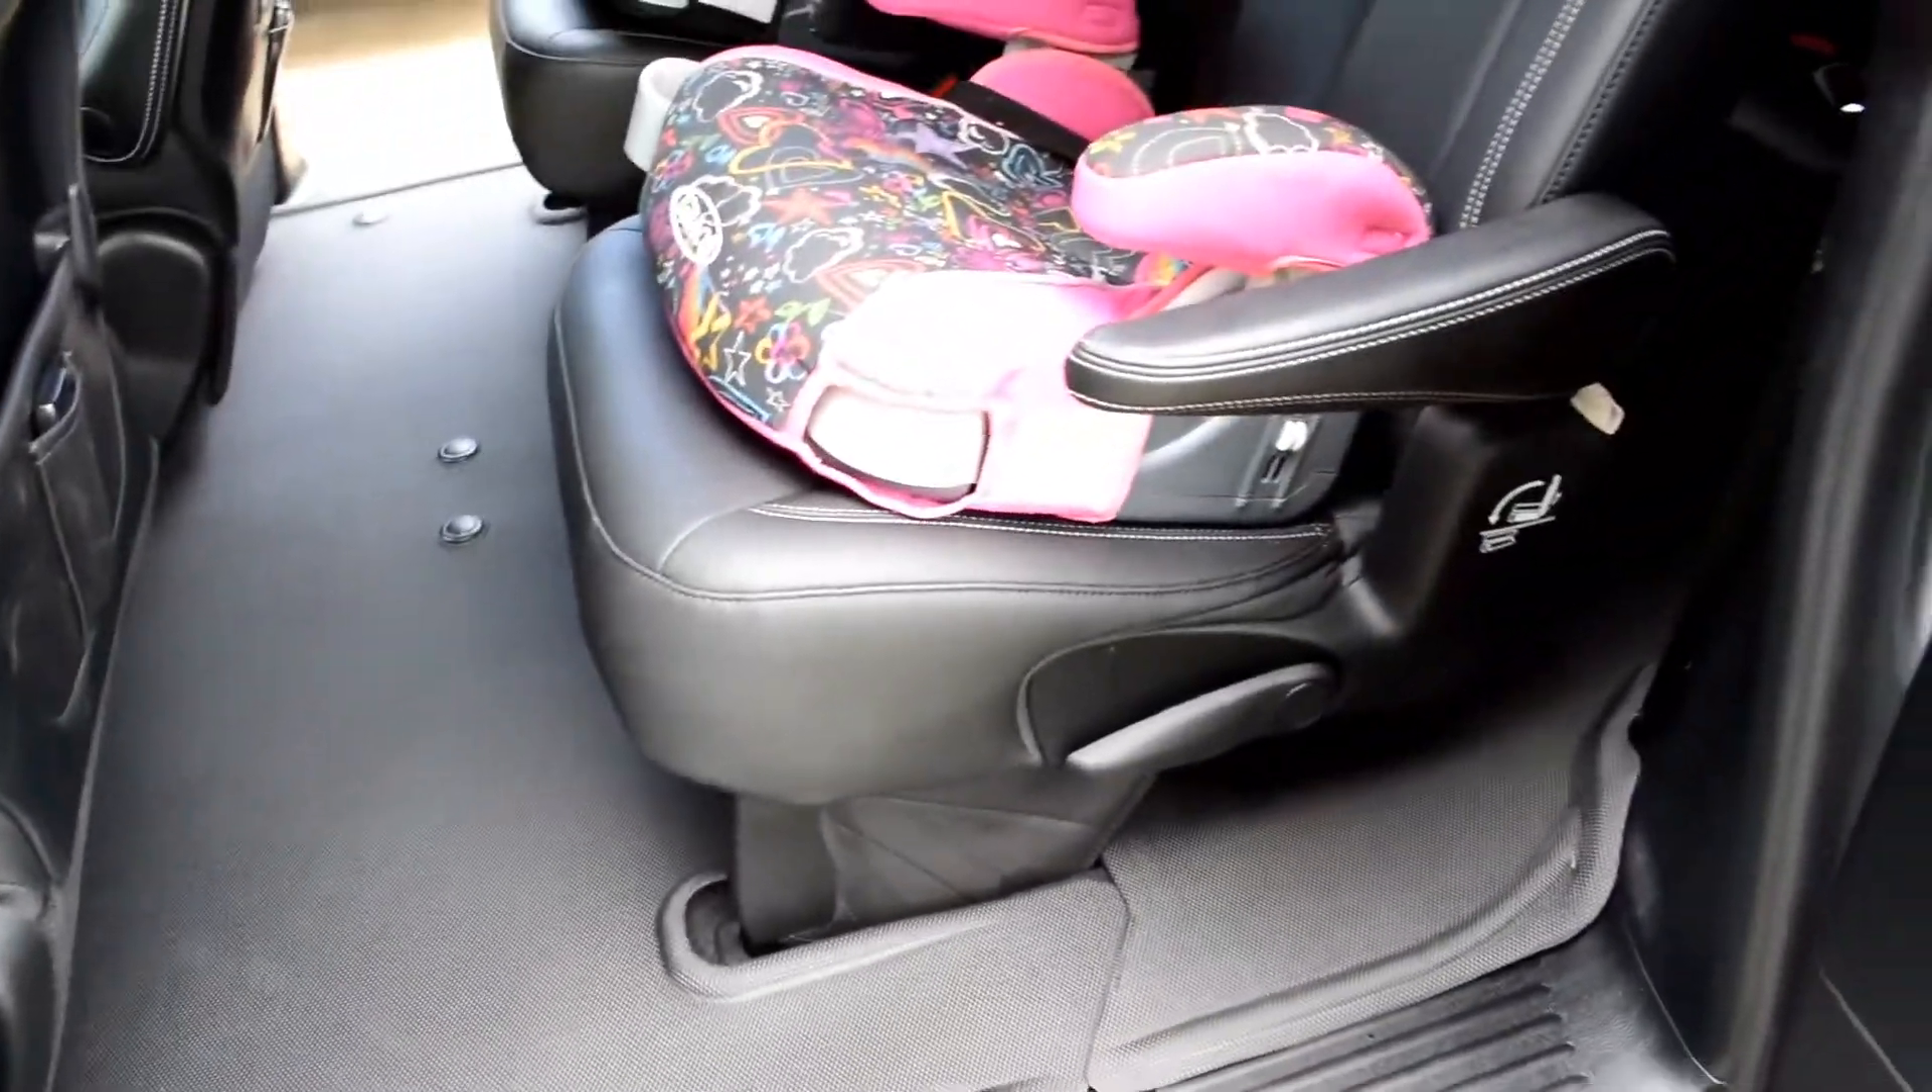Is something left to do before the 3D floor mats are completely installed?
No.